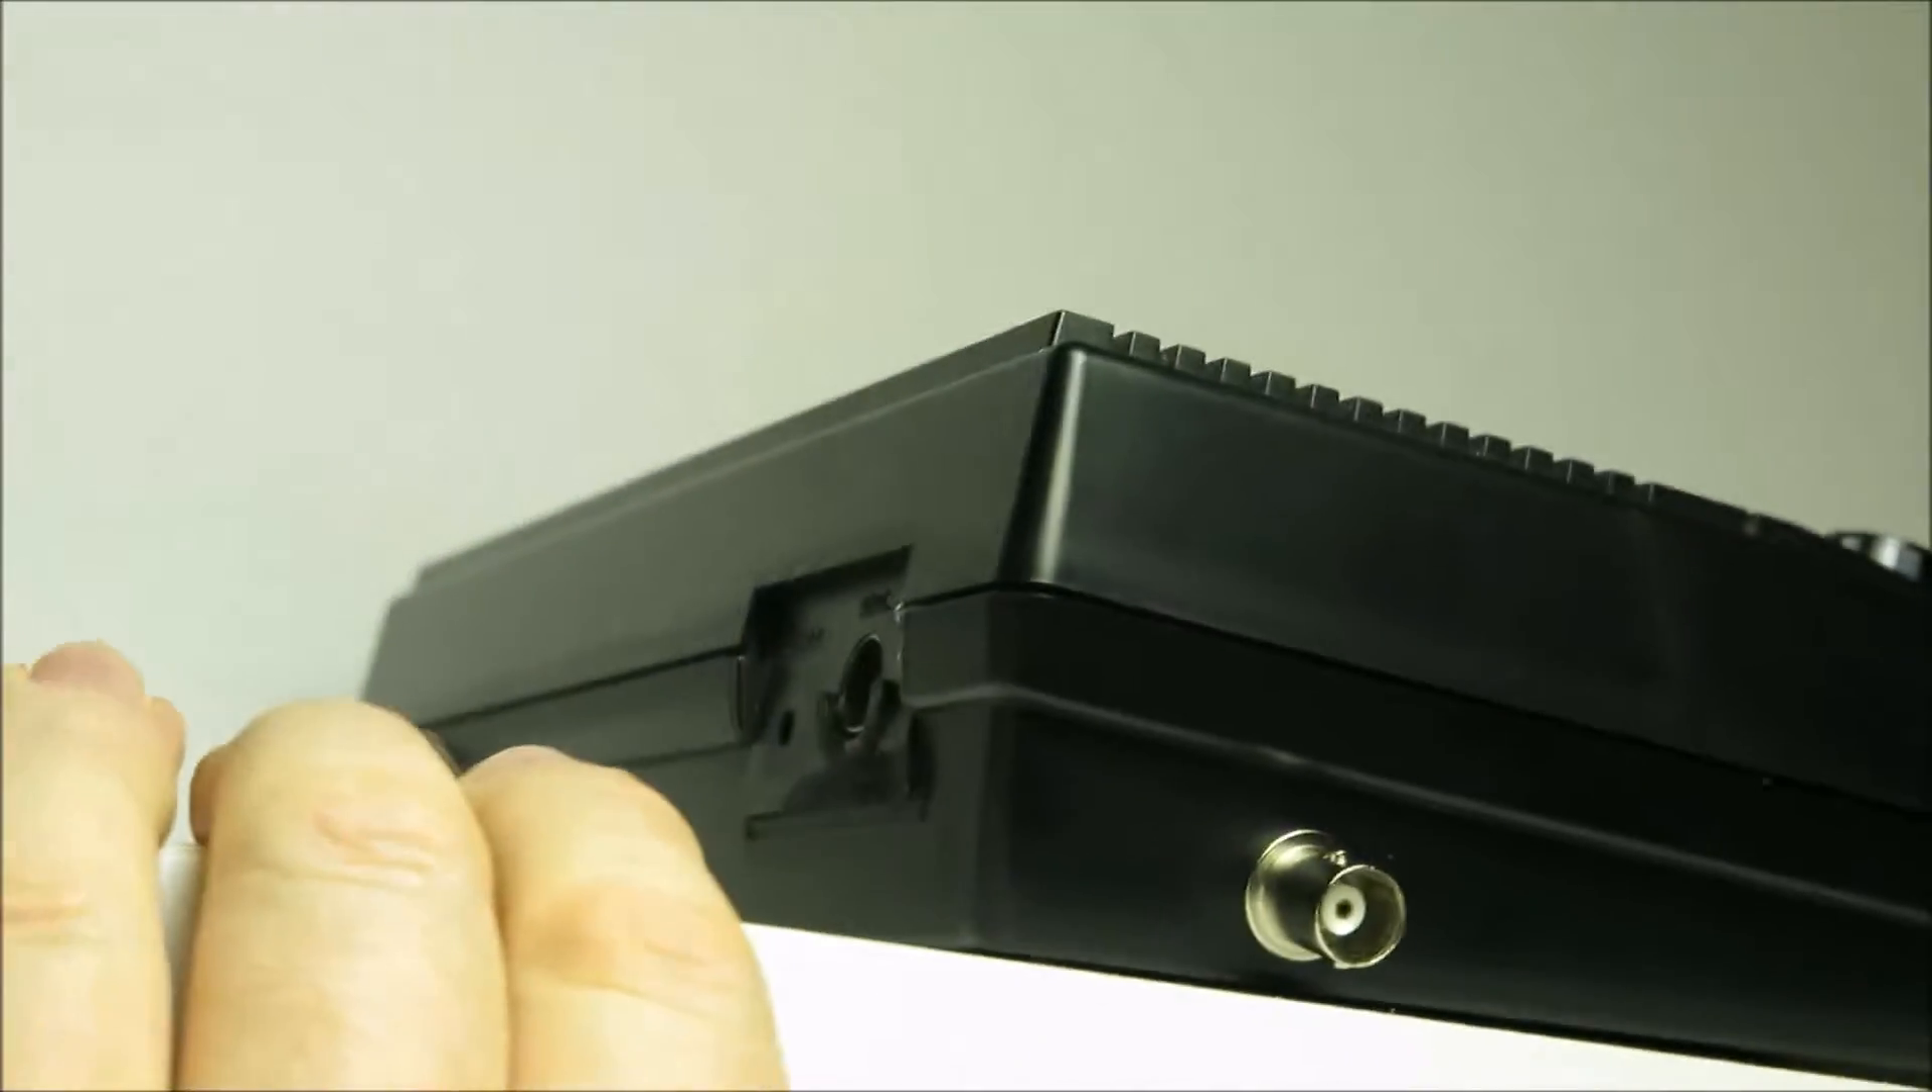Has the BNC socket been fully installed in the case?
Yes.